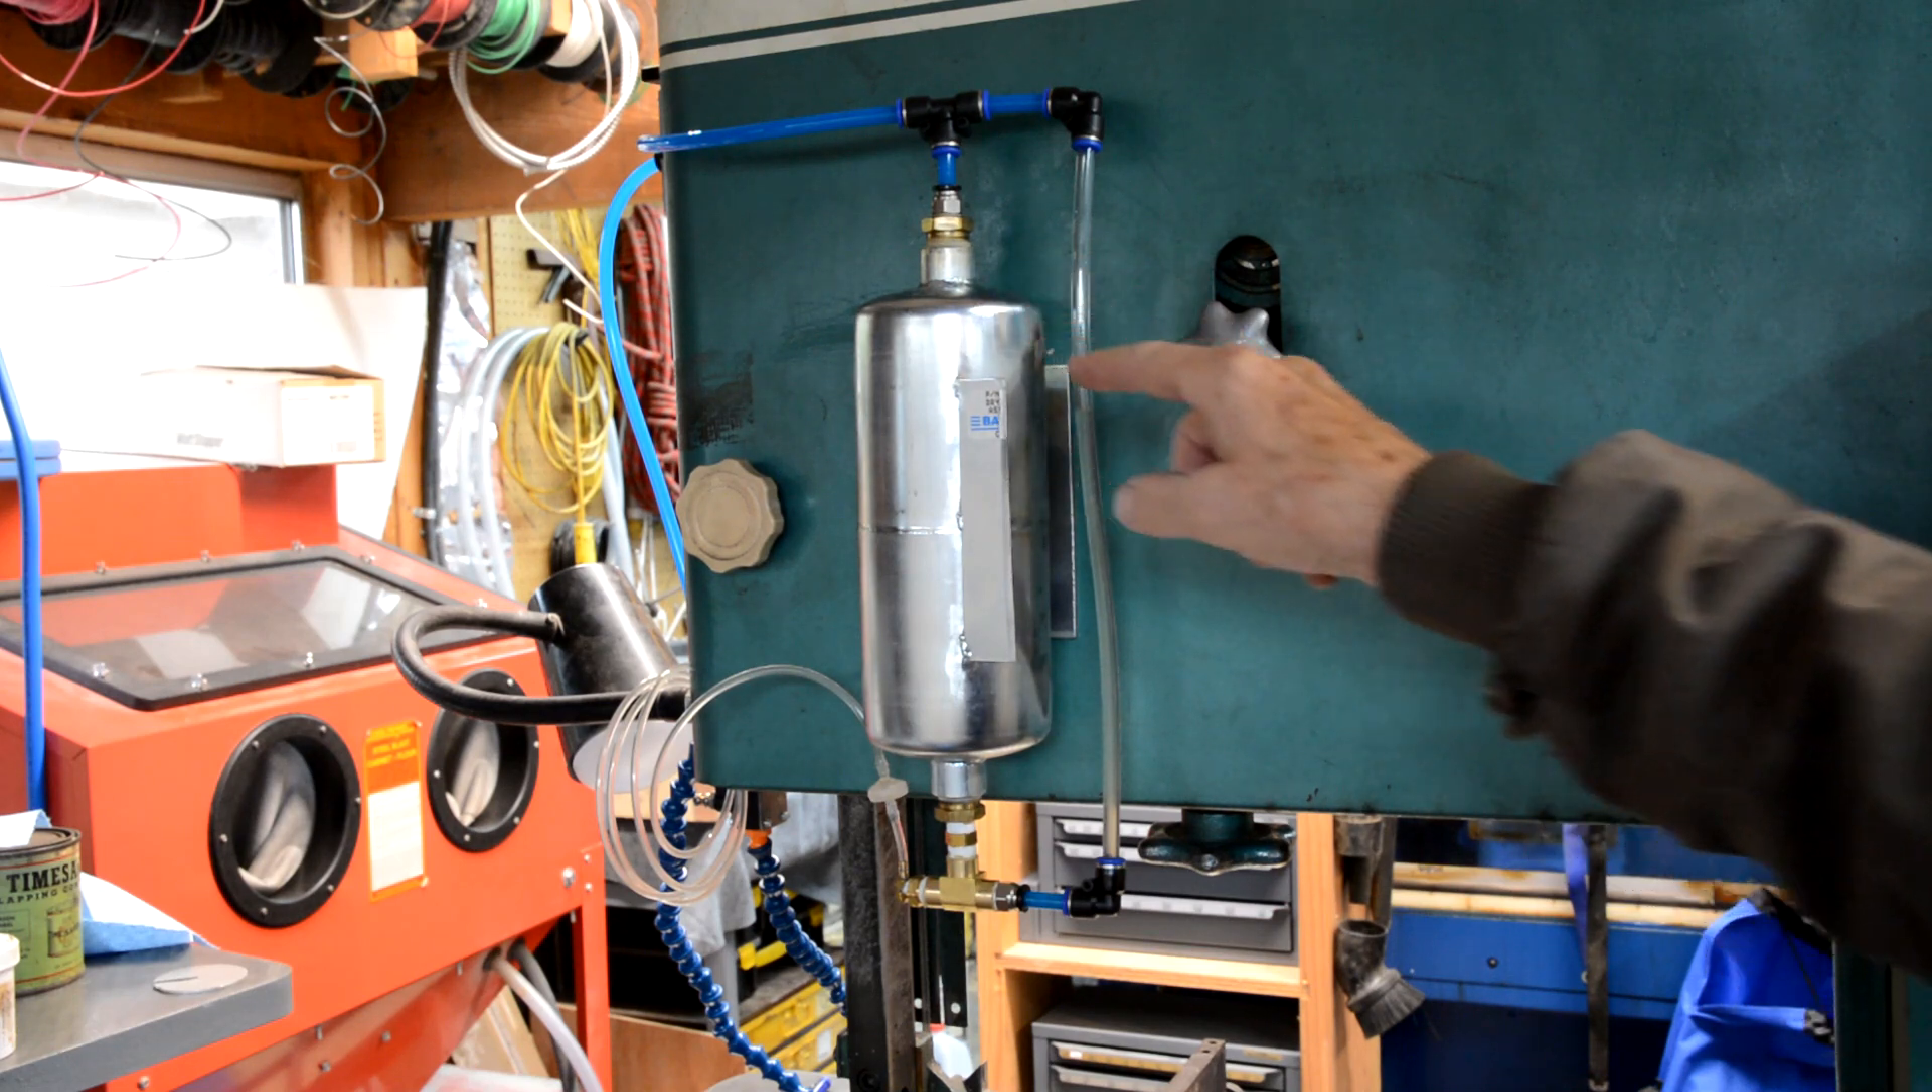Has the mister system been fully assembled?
Yes.